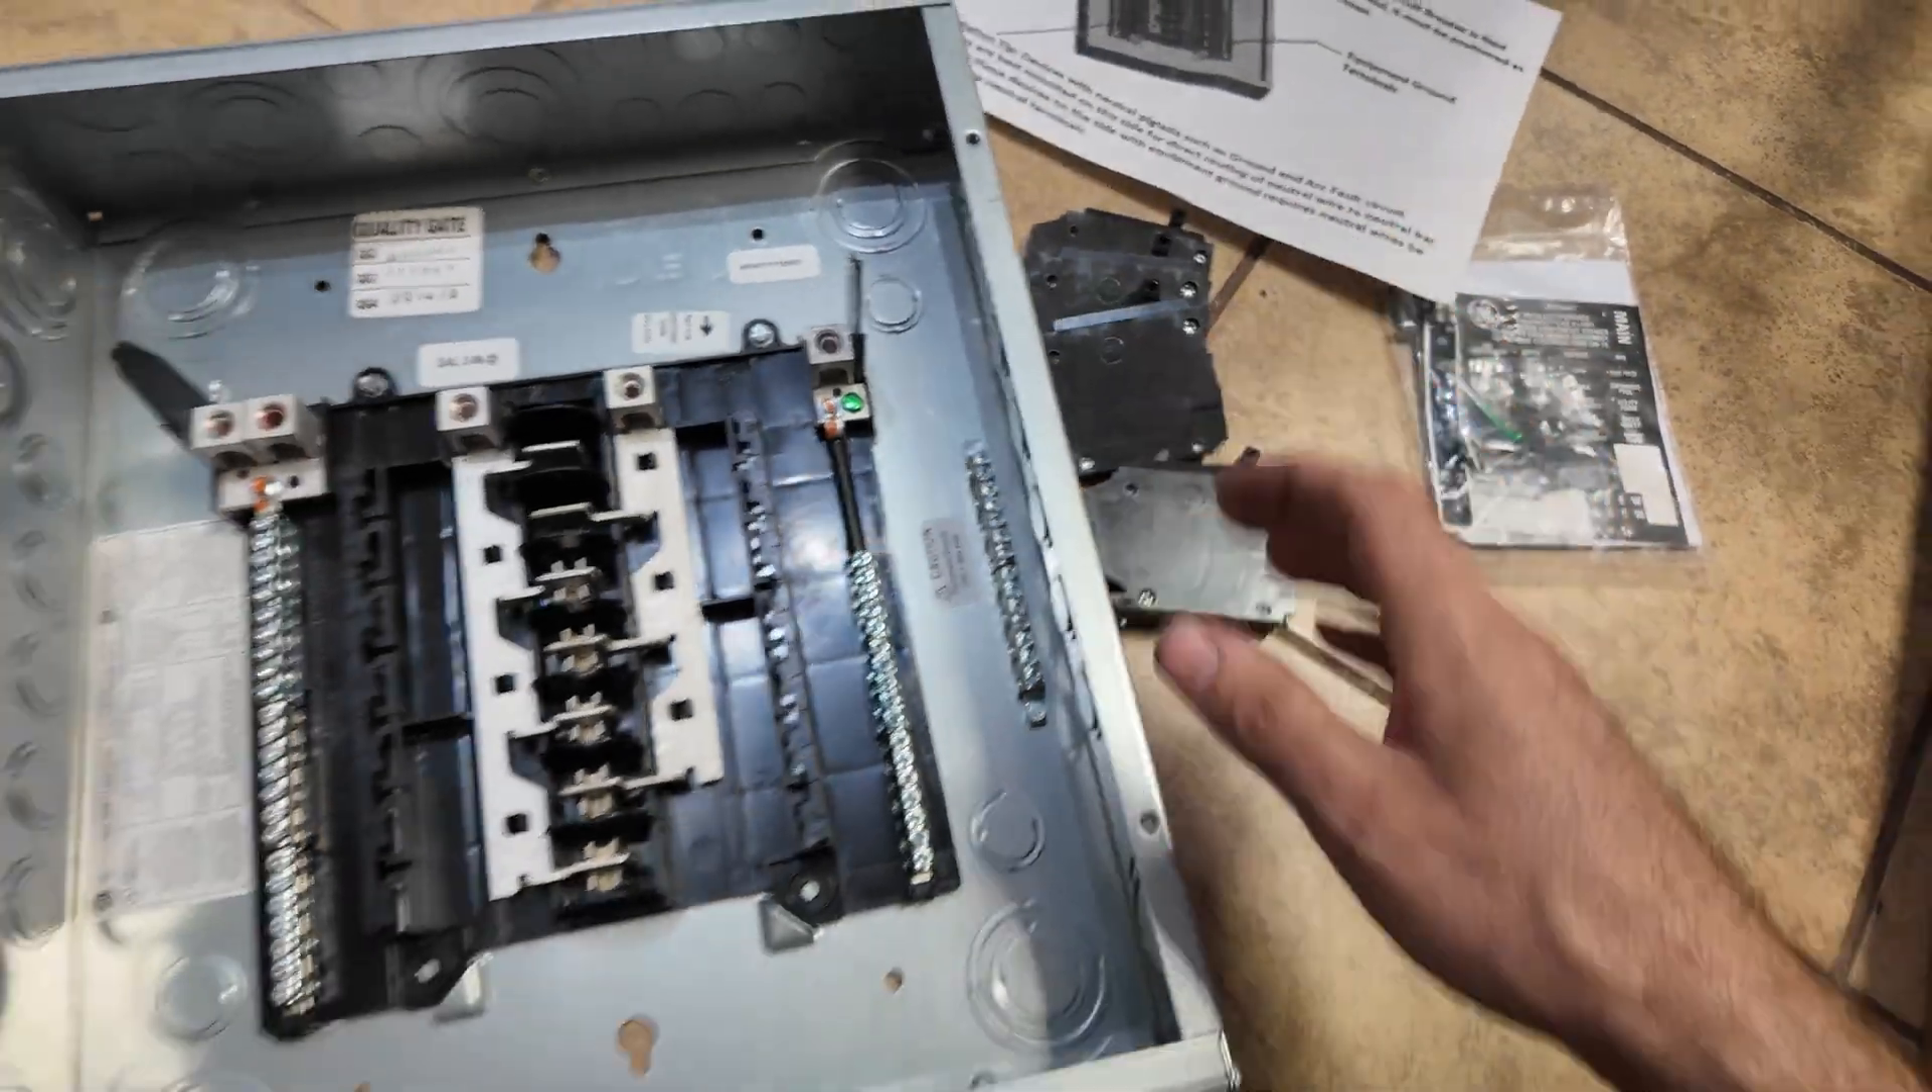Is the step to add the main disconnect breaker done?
No.